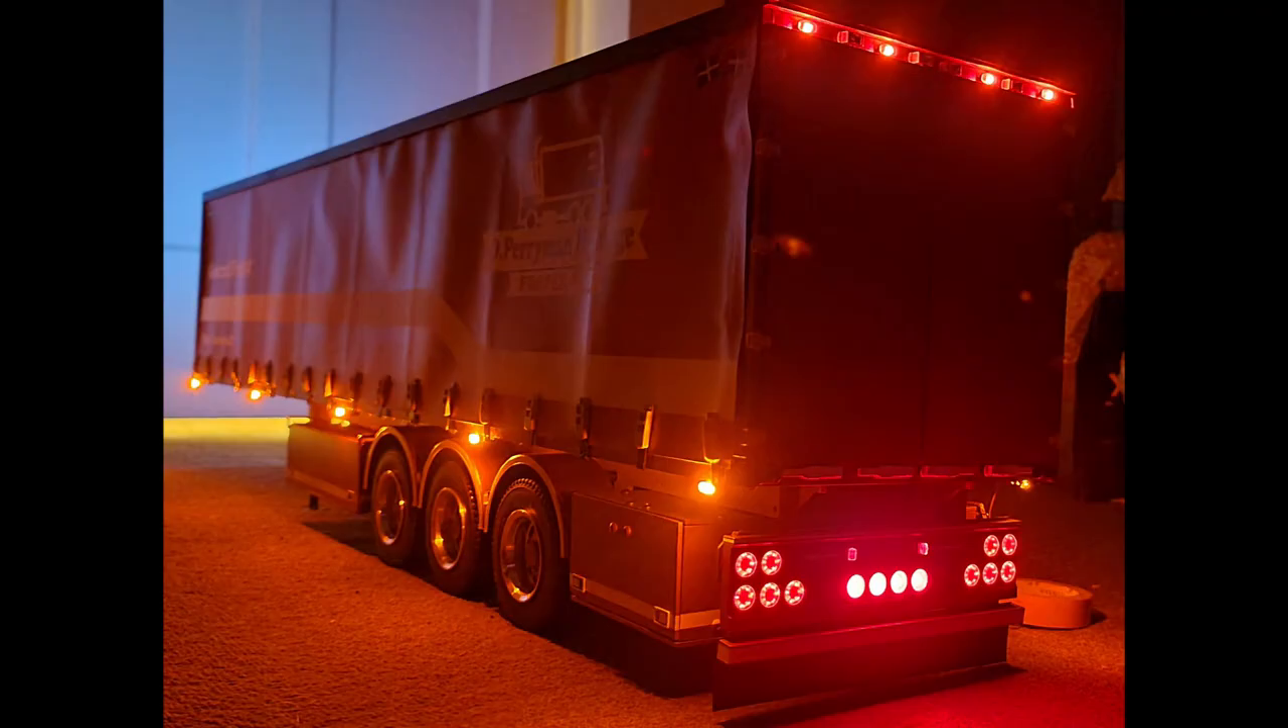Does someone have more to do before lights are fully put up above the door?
No.